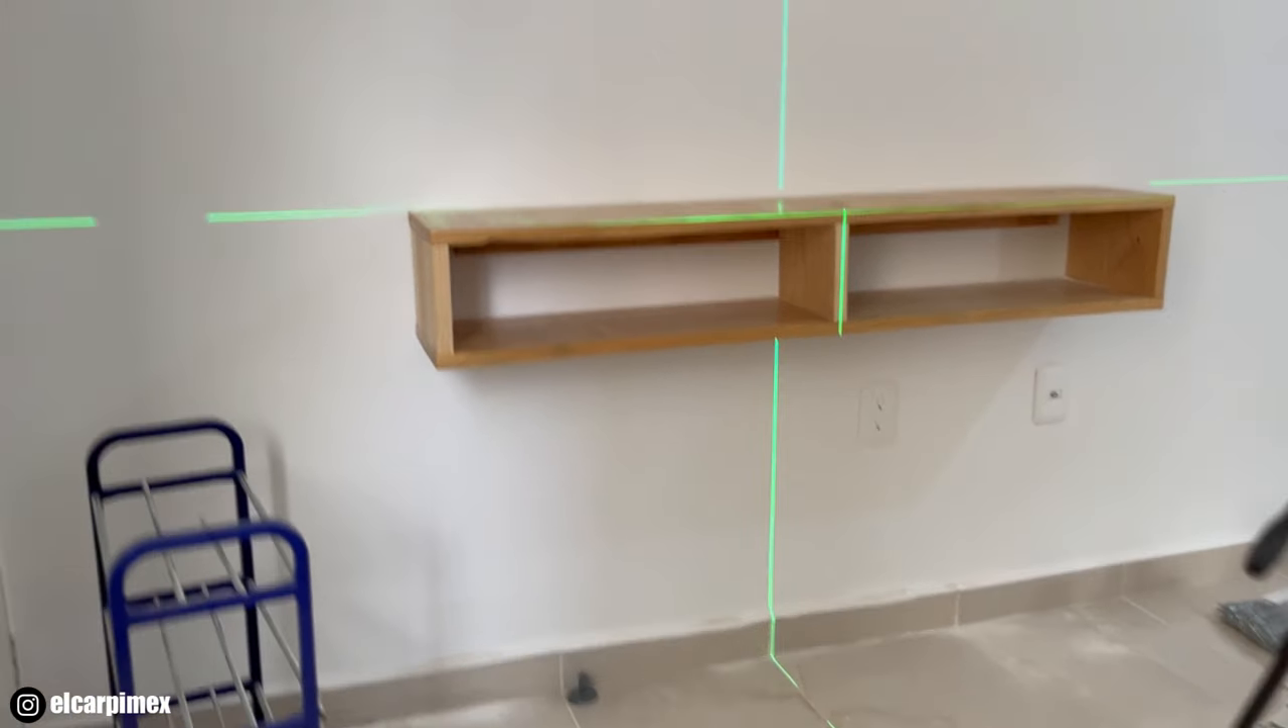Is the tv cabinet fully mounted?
Yes.